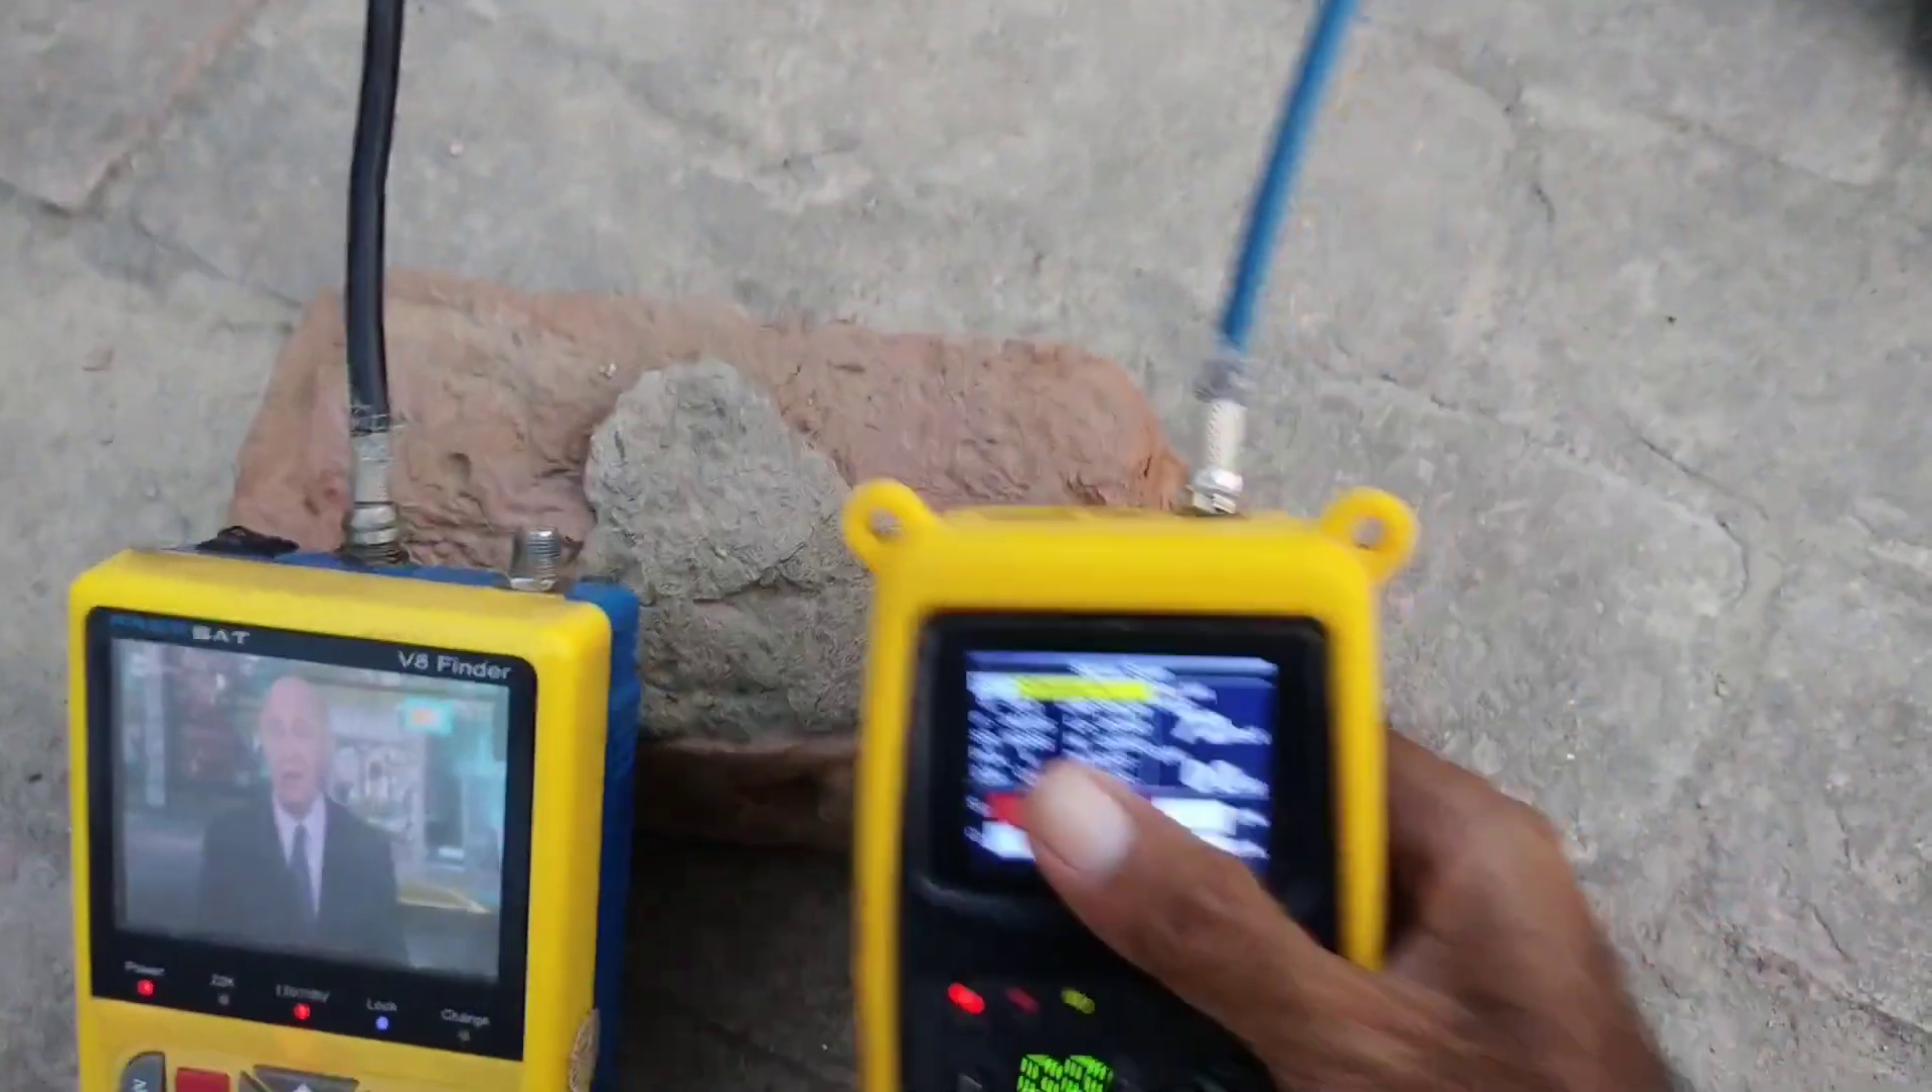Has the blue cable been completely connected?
Yes.